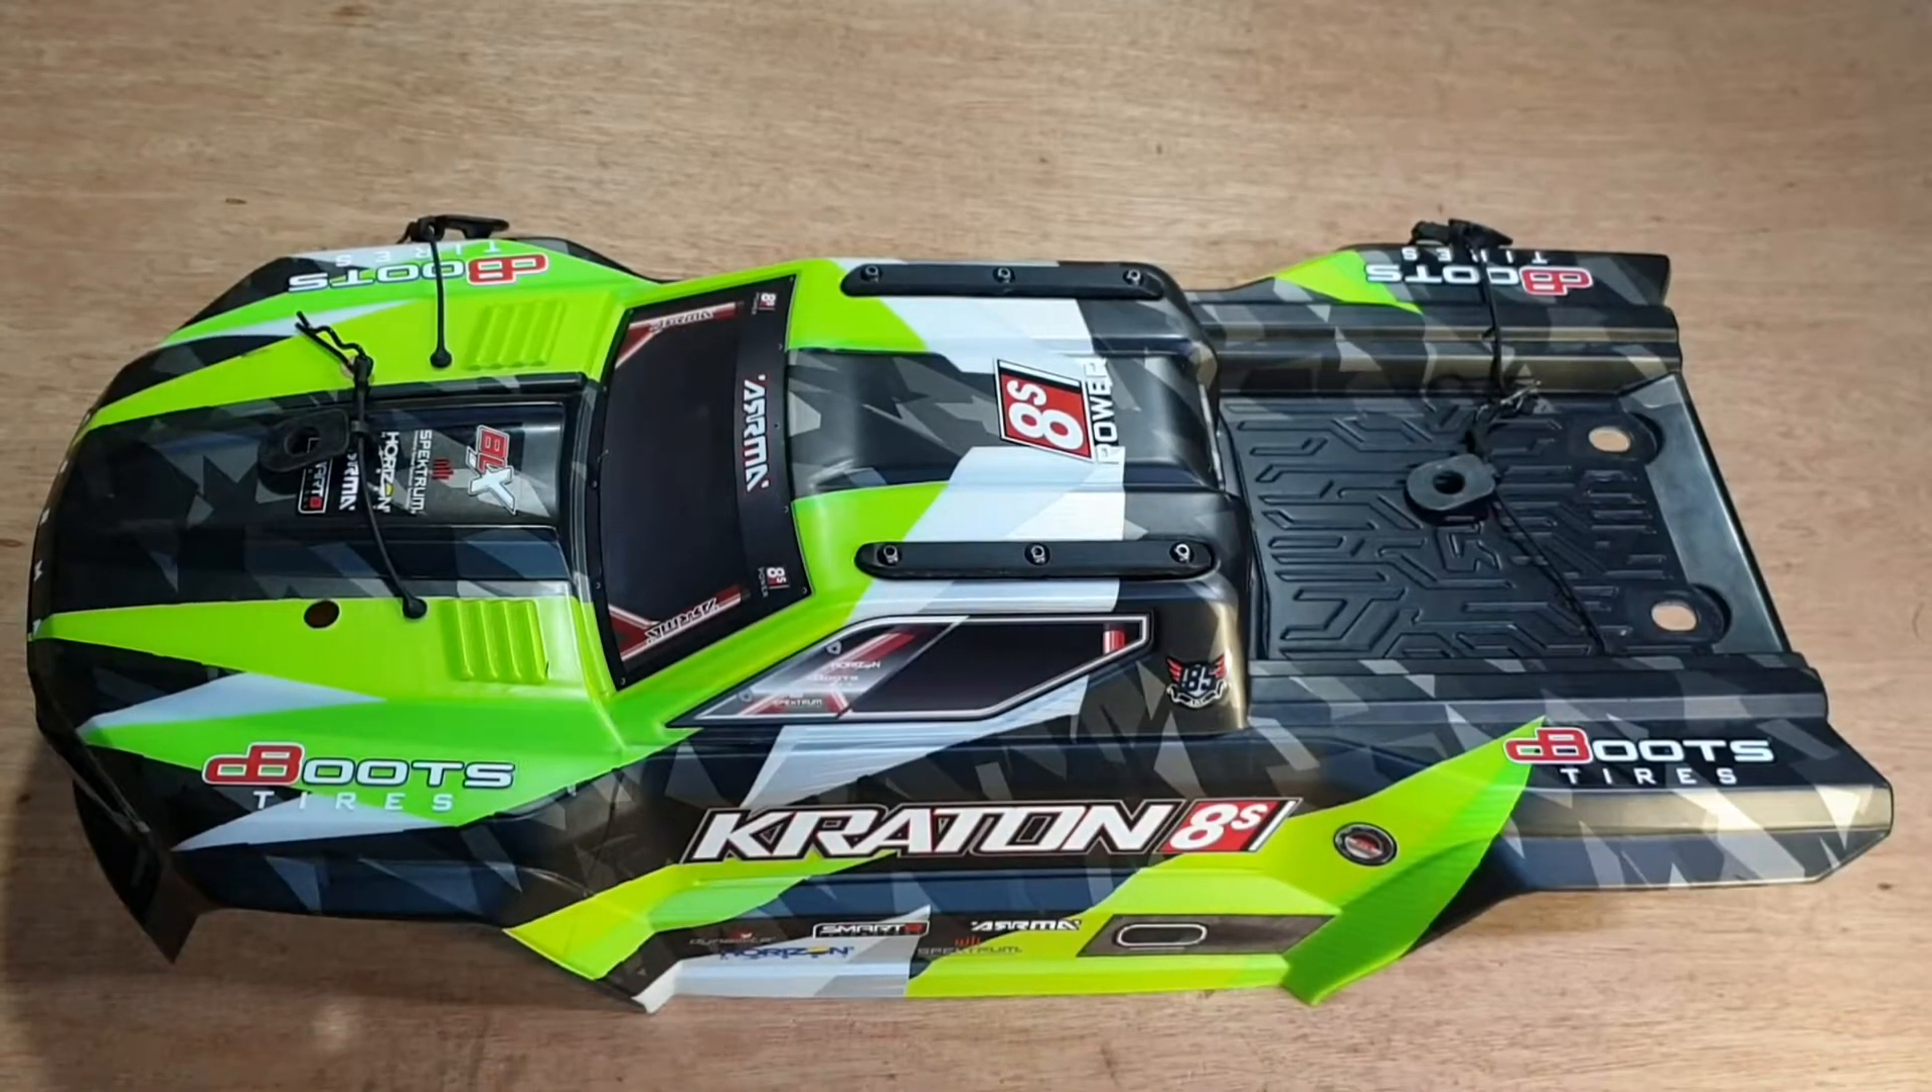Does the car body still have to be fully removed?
No.